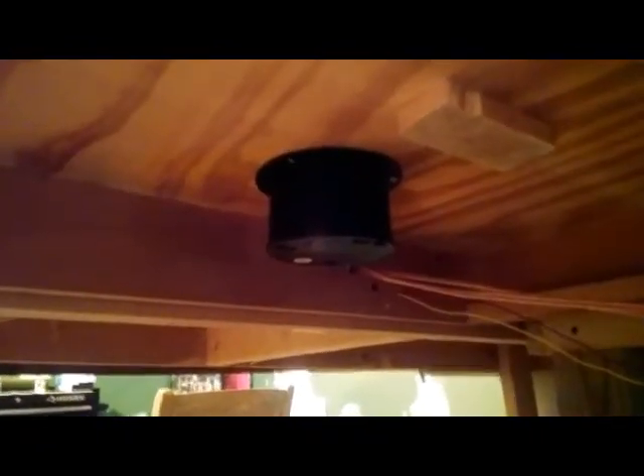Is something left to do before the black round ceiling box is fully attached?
No.